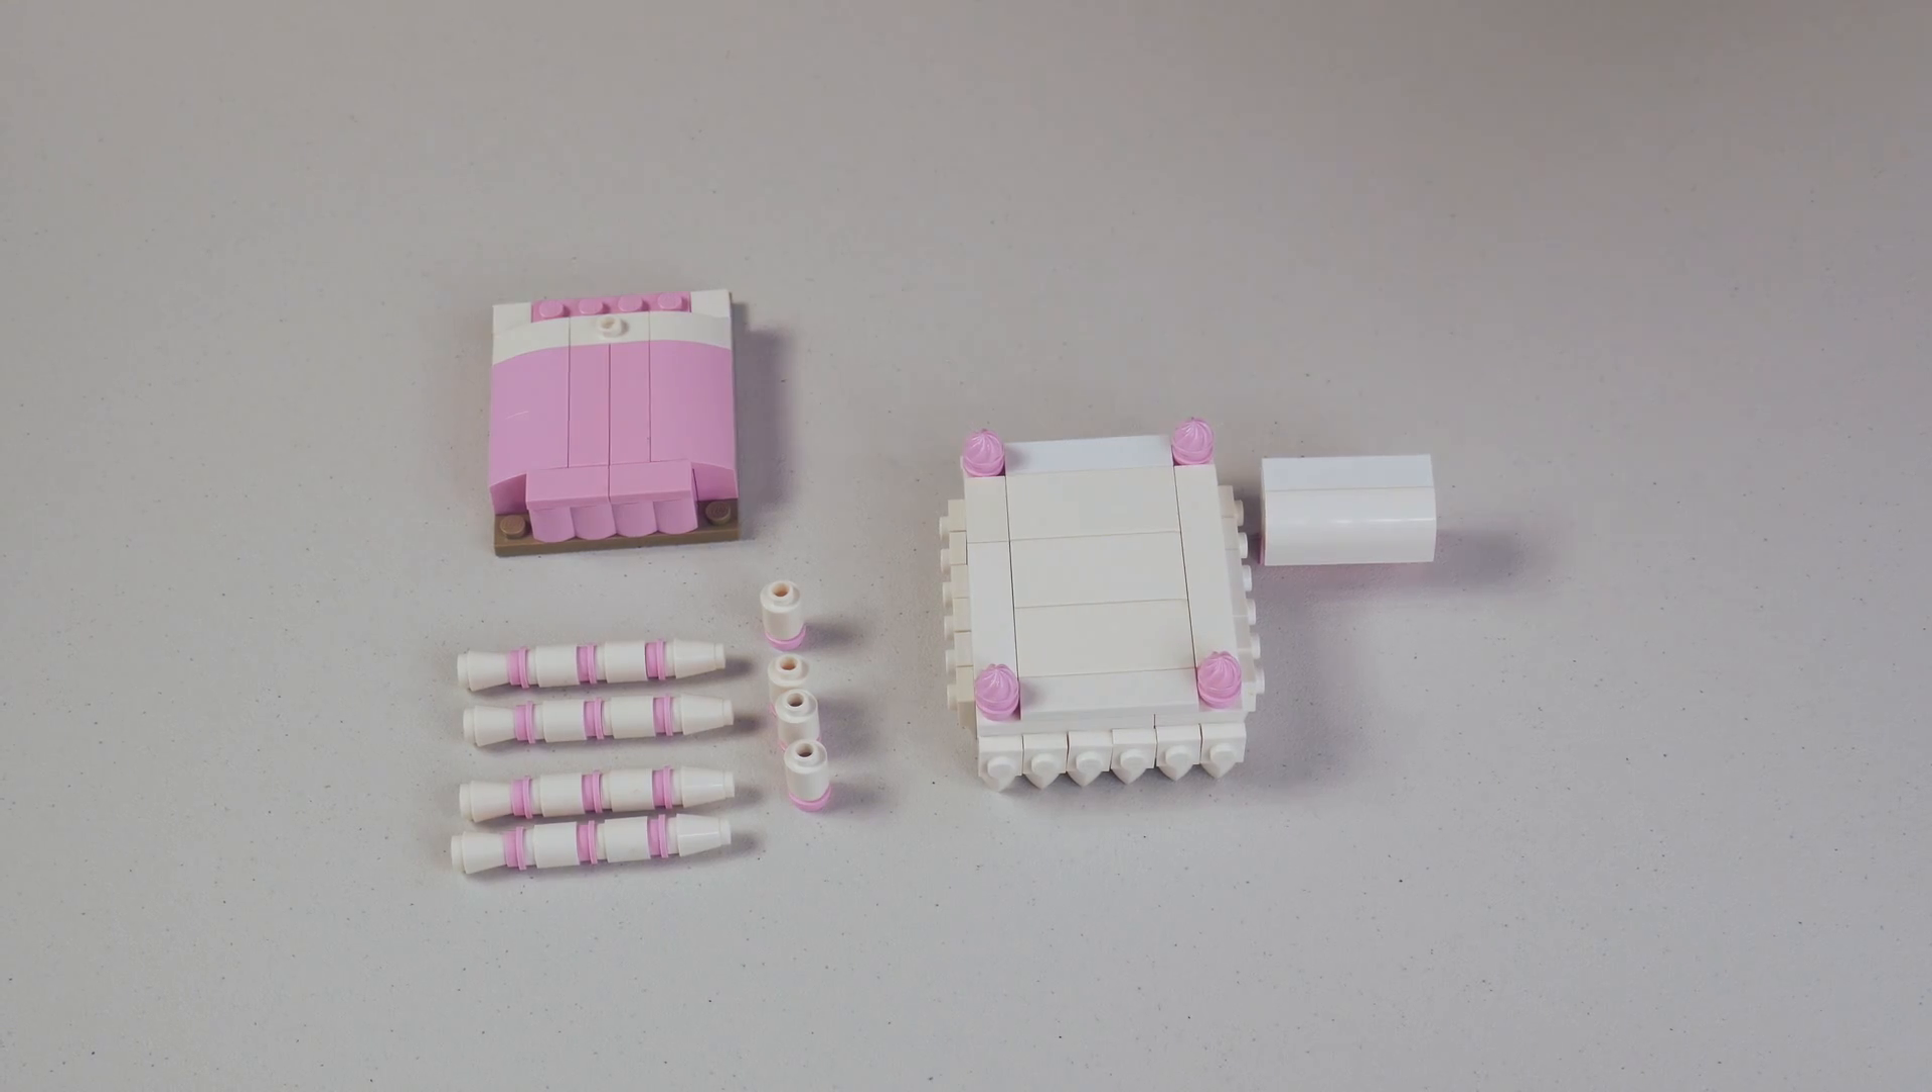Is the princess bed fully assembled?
No.